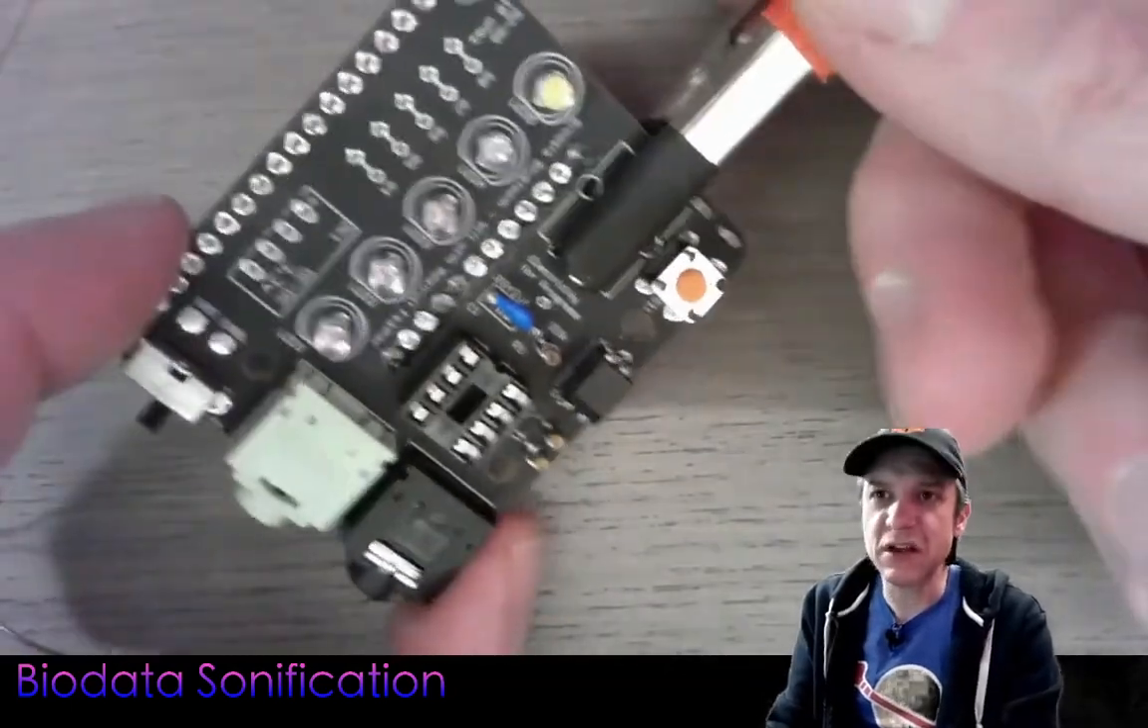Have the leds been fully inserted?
Yes.